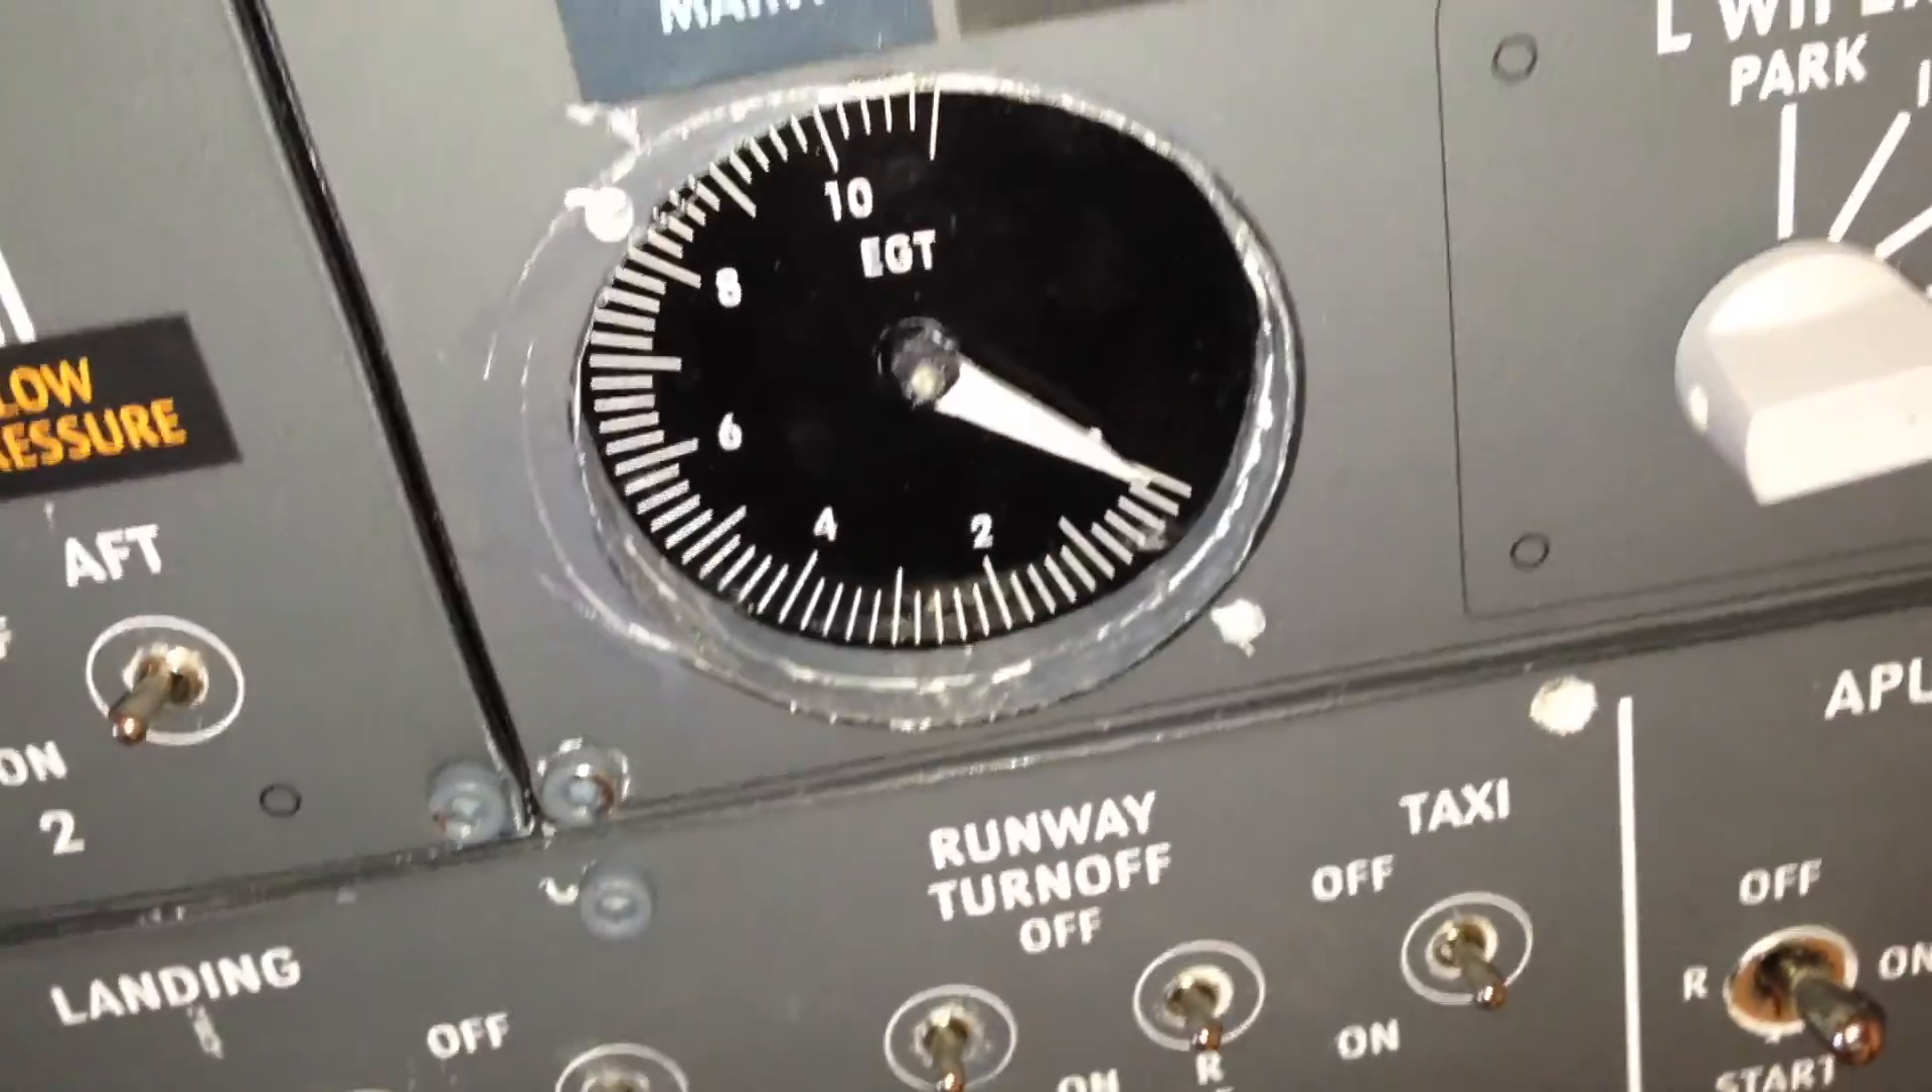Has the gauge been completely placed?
Yes.